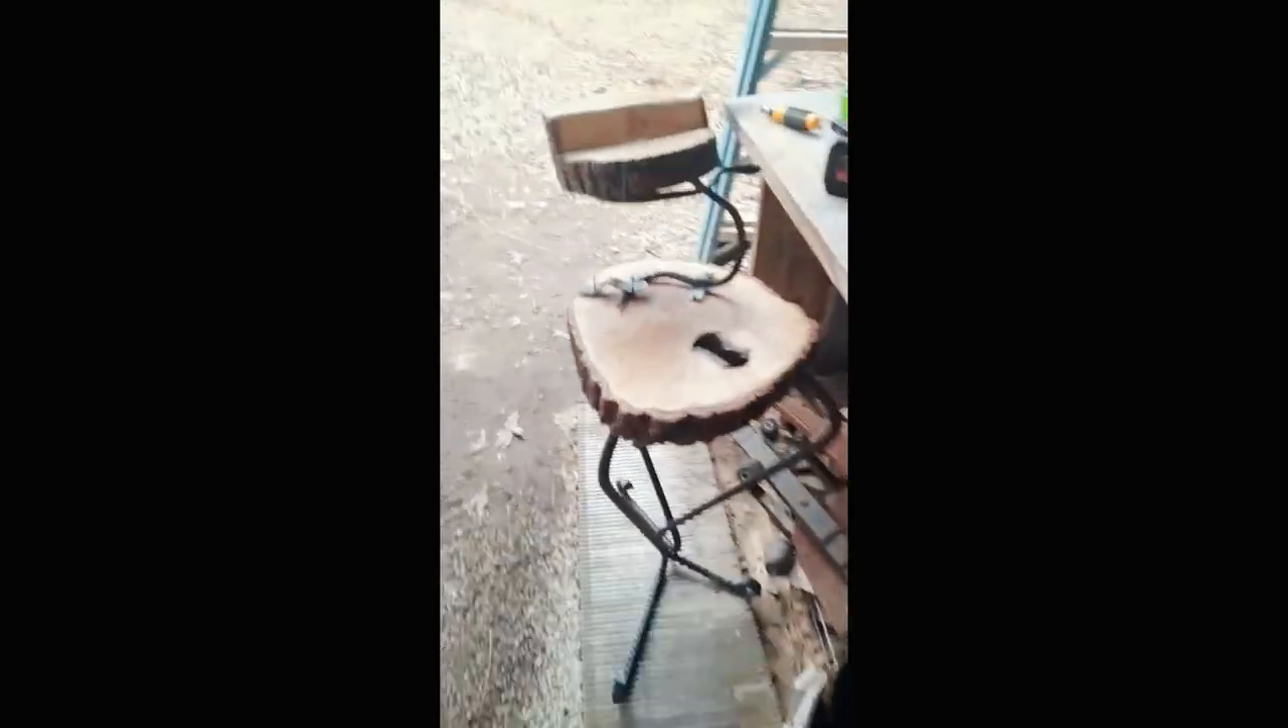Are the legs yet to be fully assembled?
No.